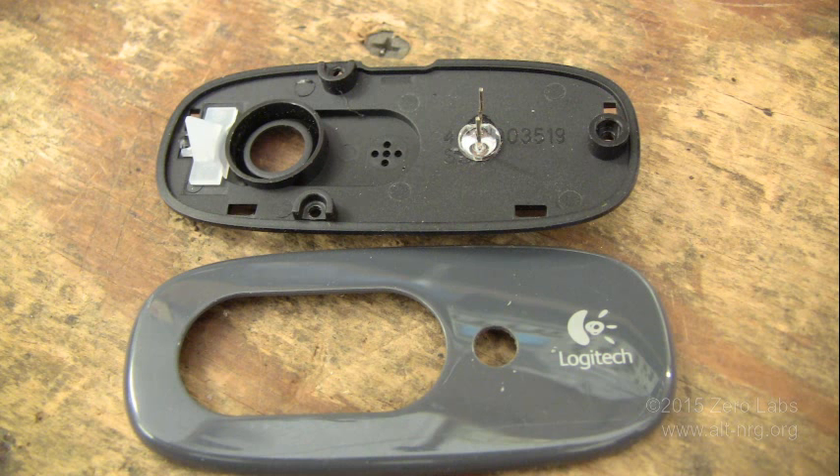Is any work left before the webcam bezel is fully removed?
No.